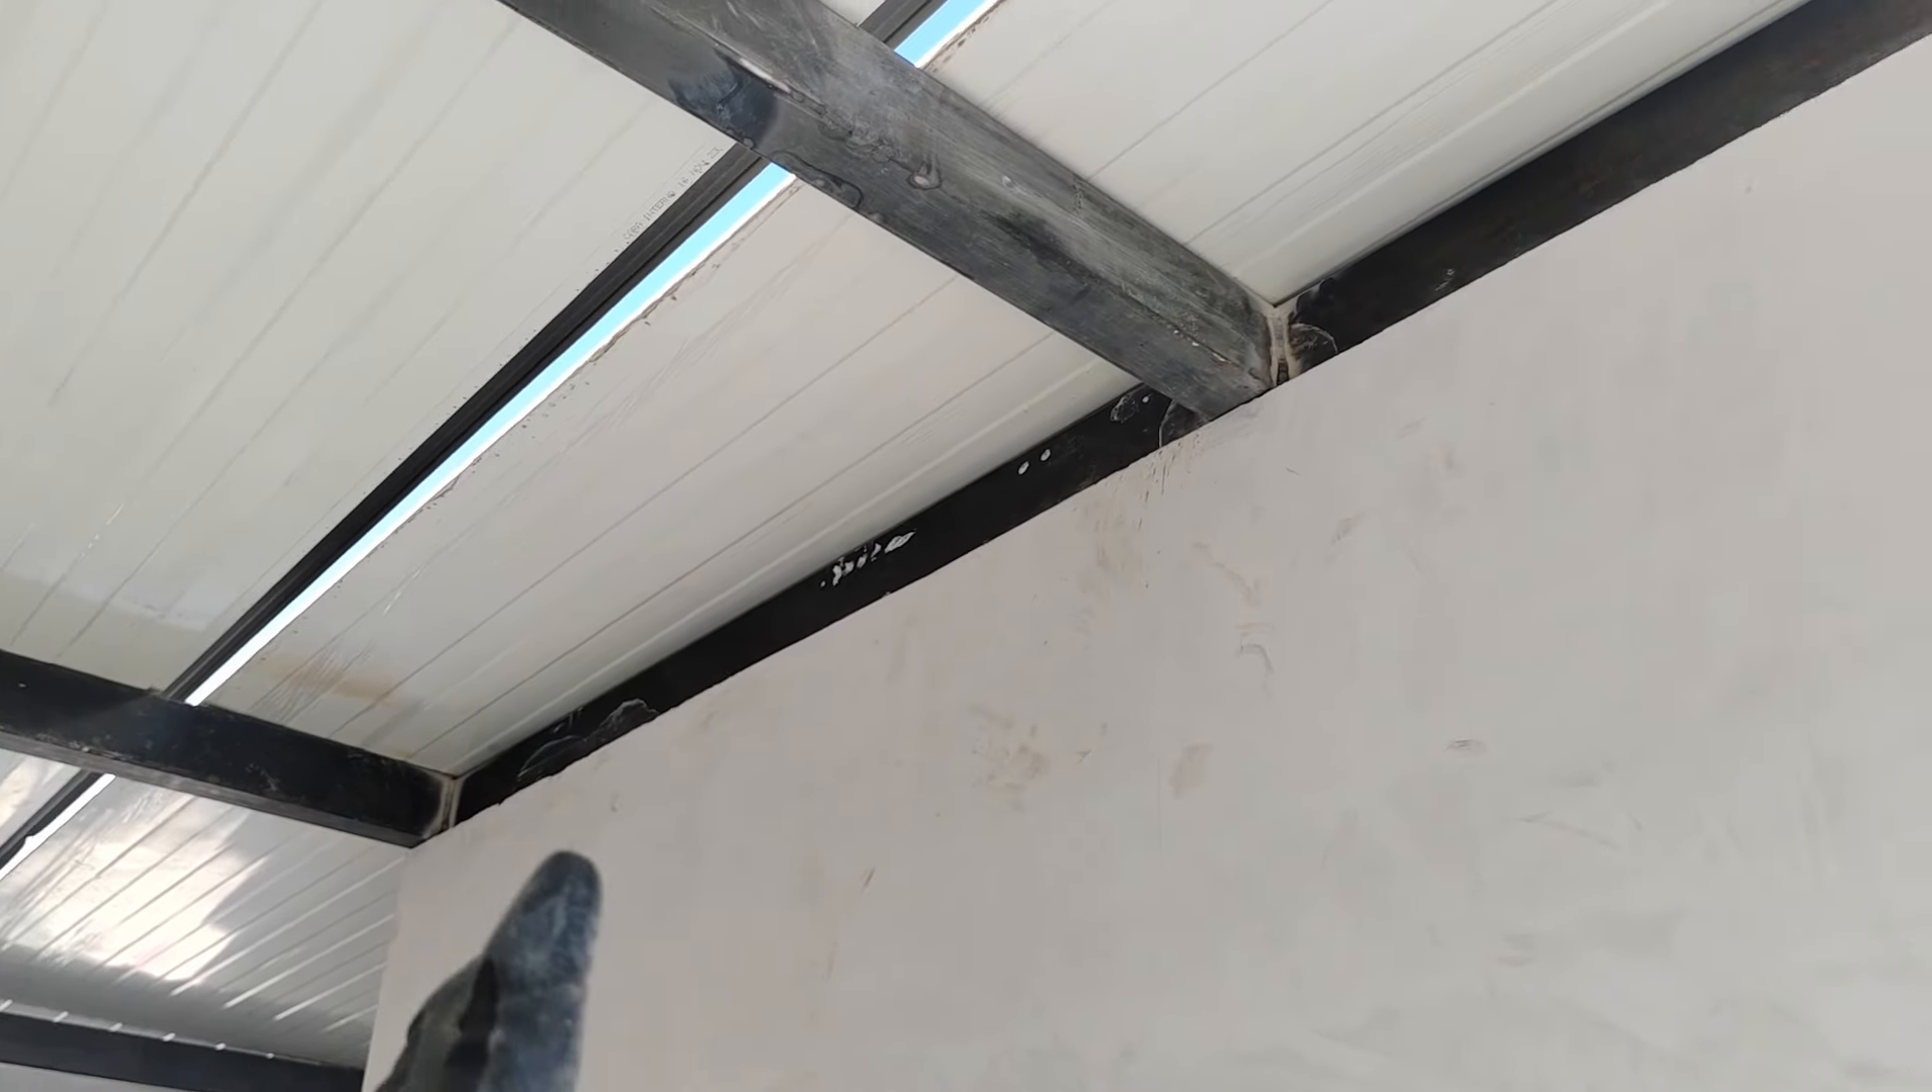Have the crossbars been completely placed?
Yes.